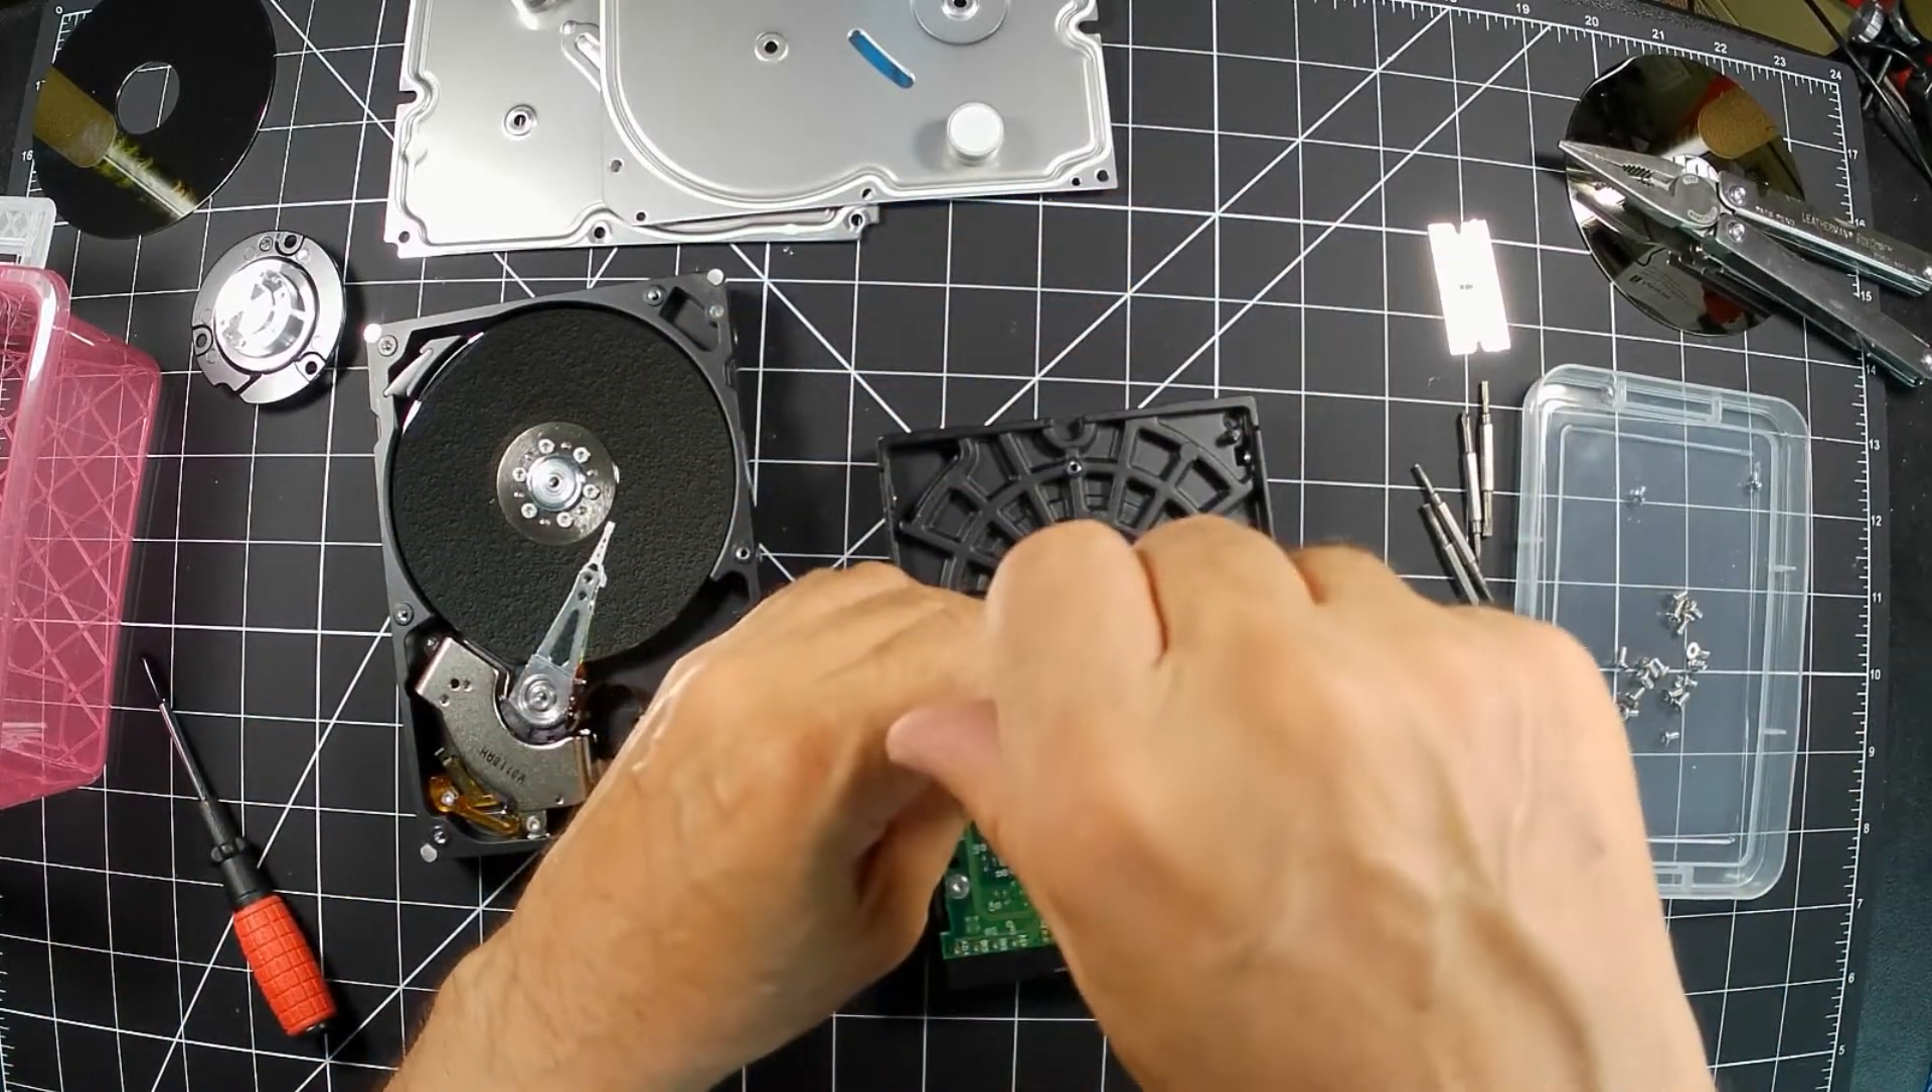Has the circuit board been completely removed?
No.